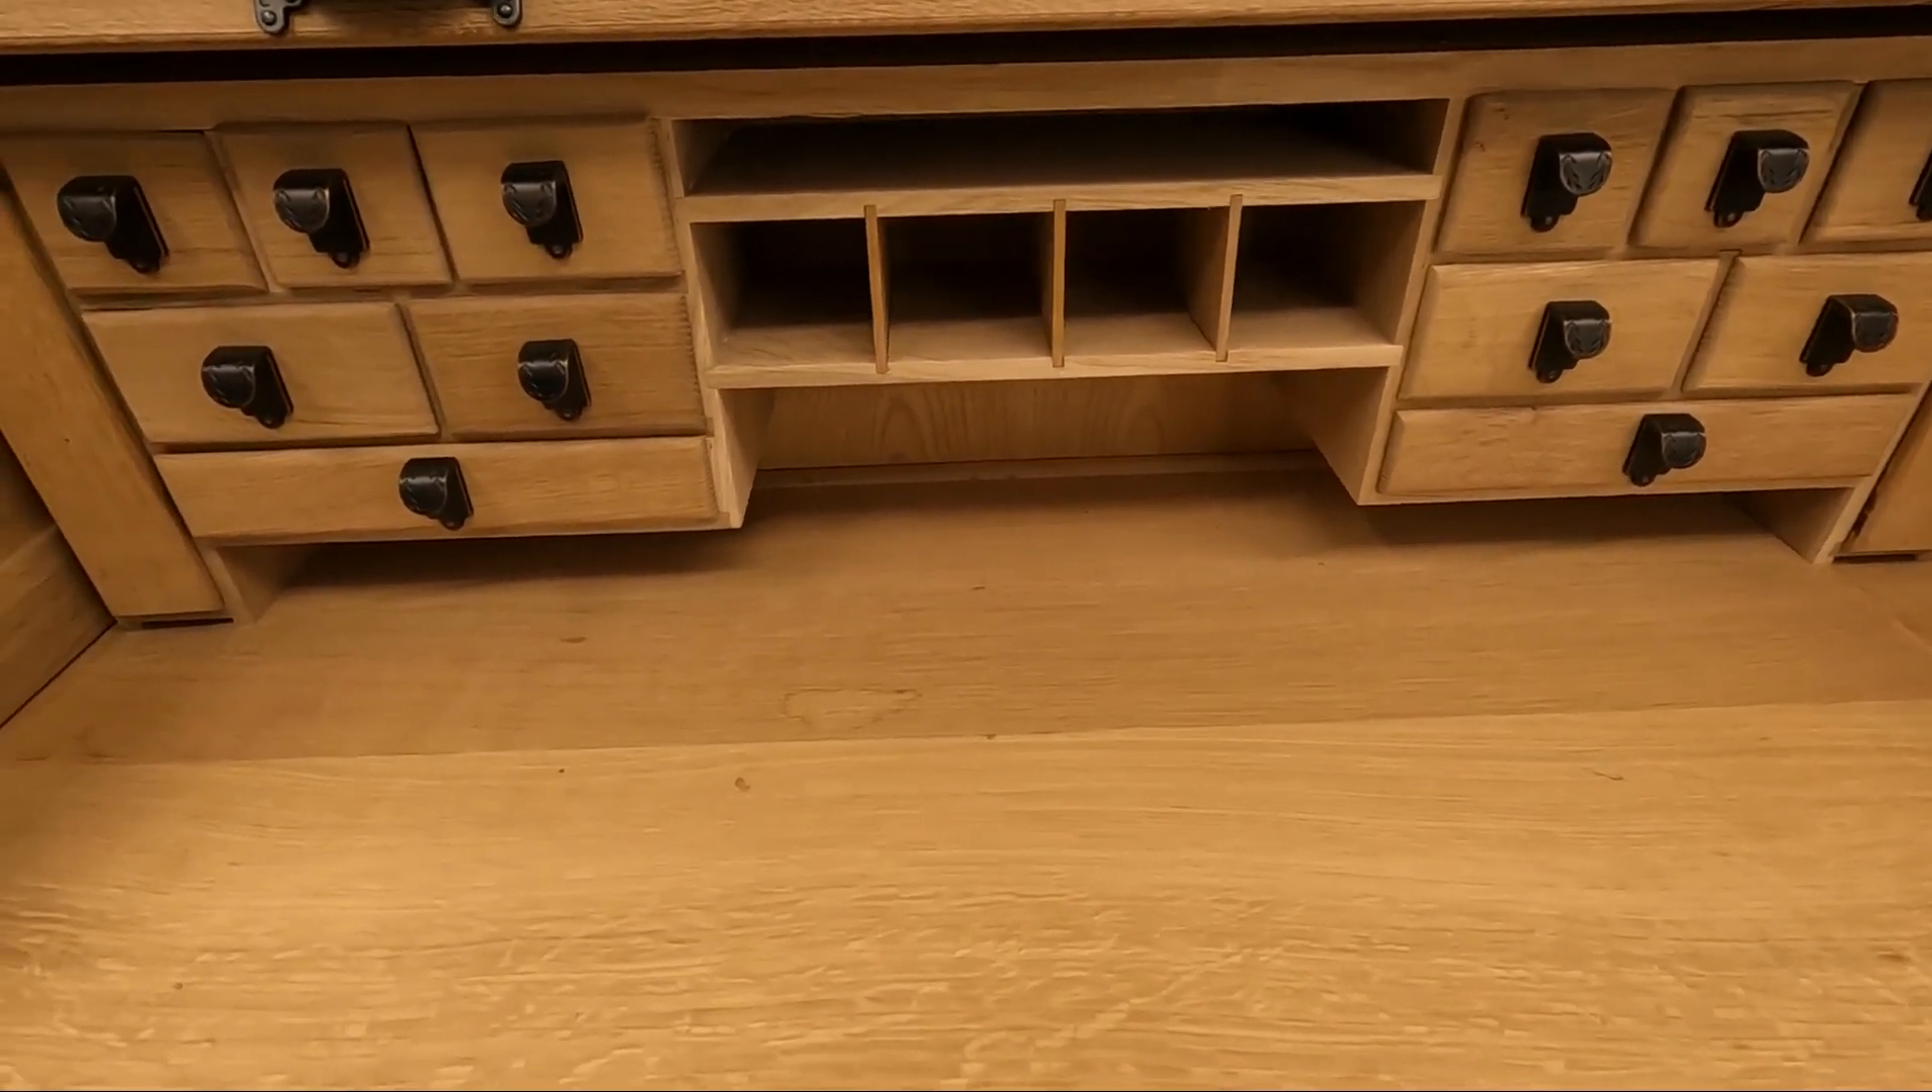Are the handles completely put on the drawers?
Yes.